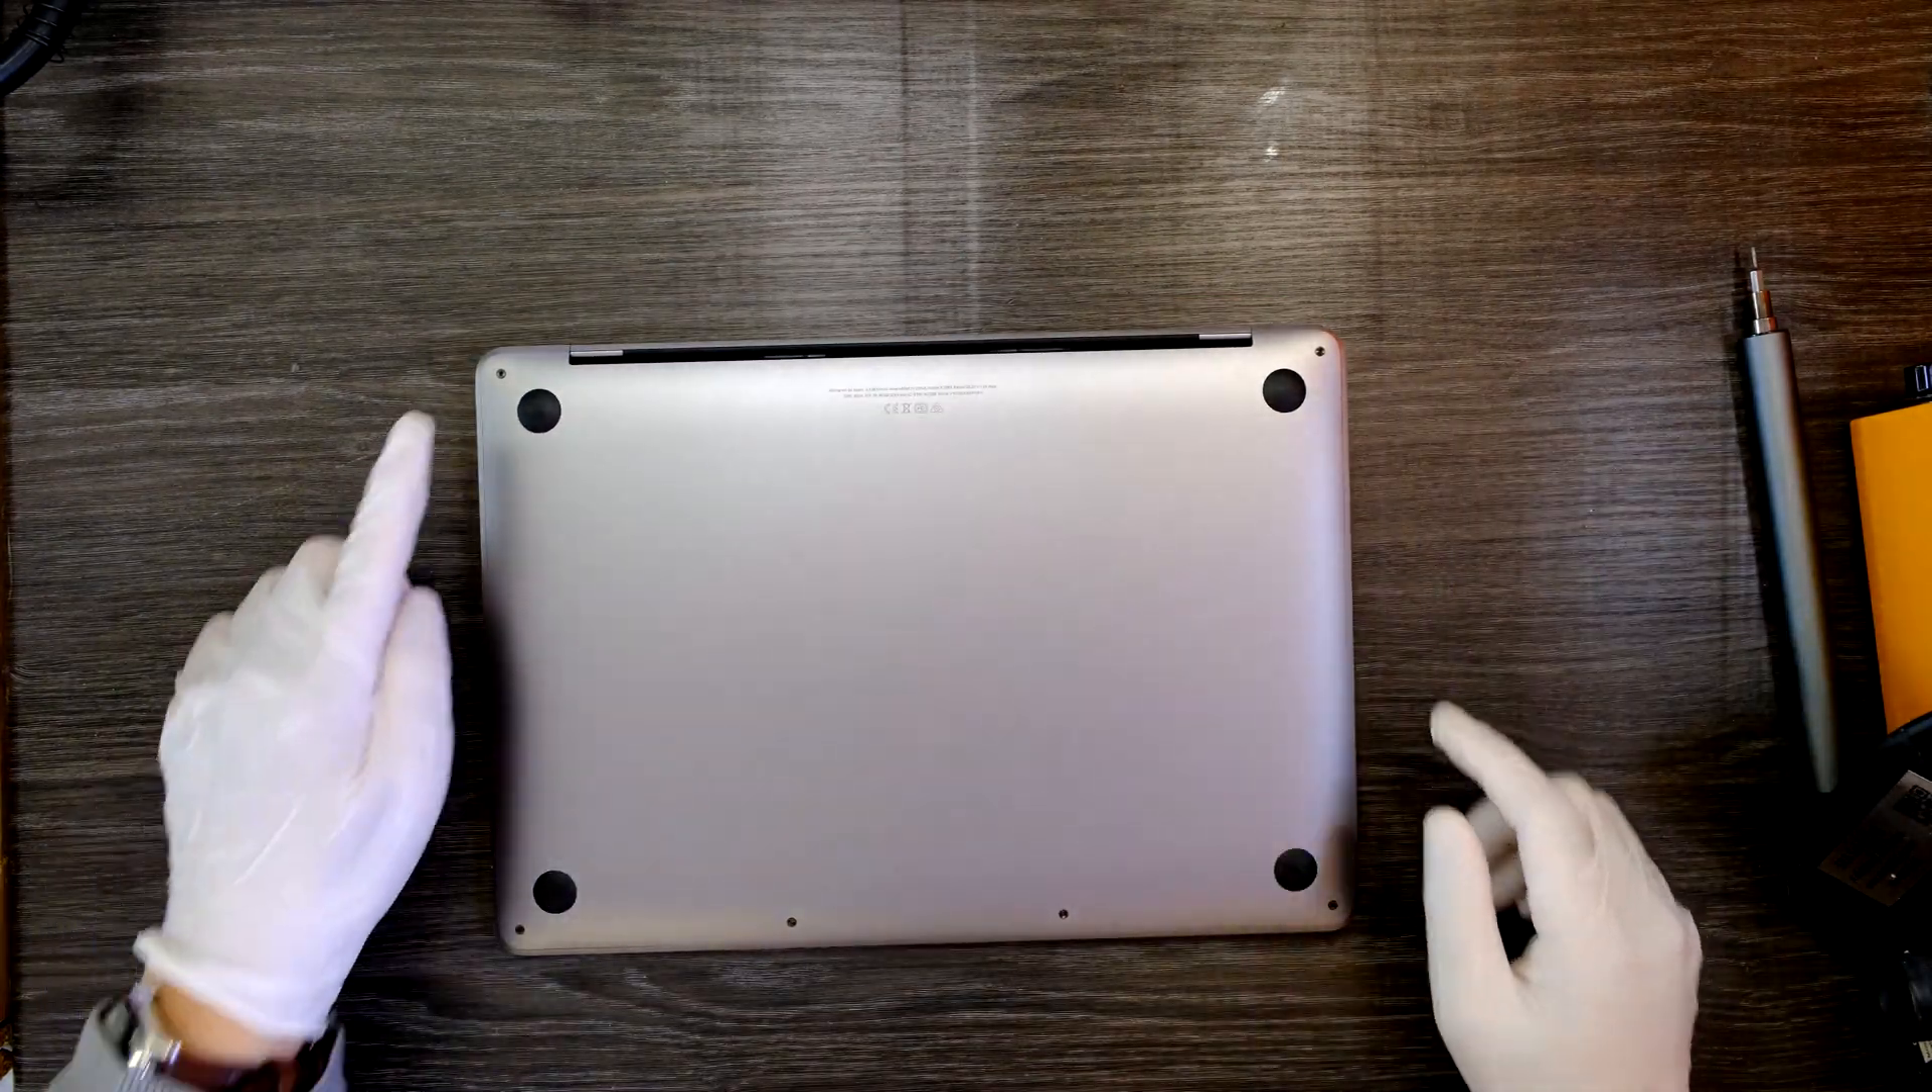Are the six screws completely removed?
No.